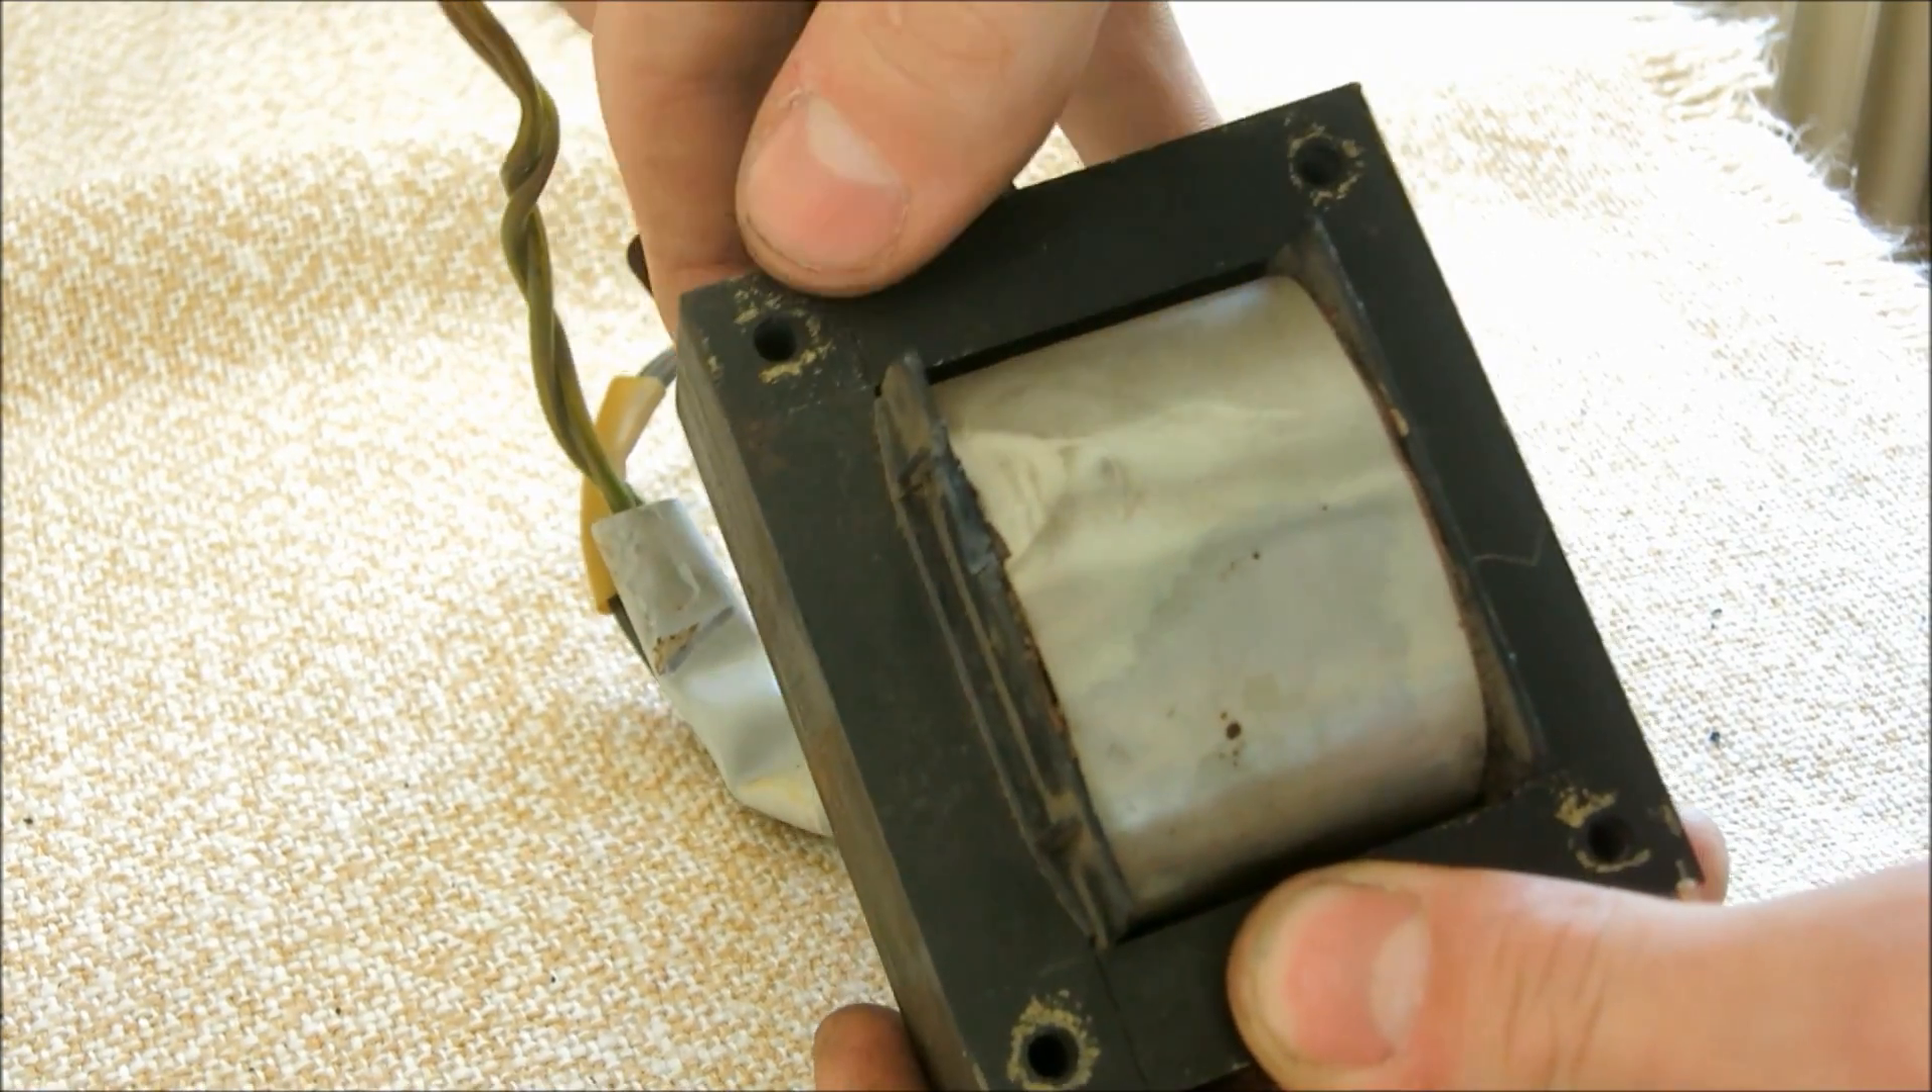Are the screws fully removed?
Yes.